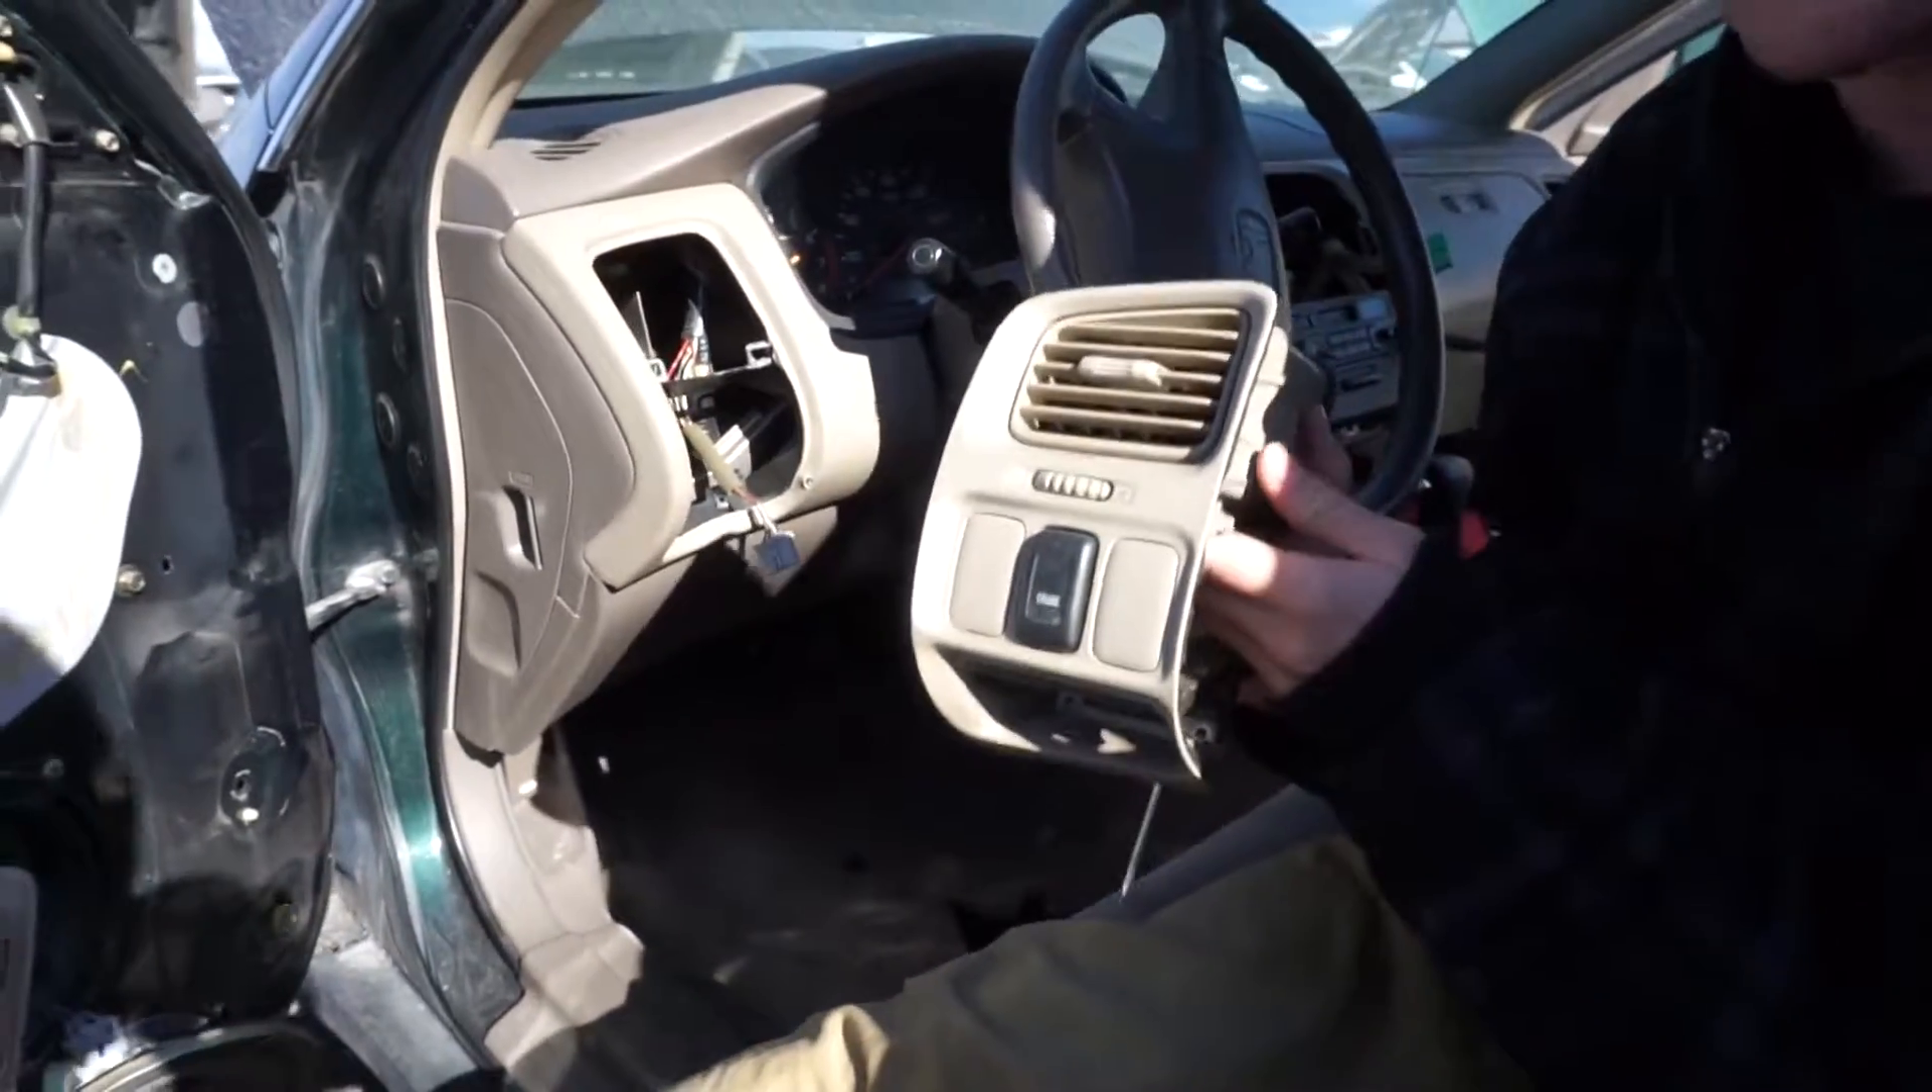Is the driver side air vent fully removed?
Yes.